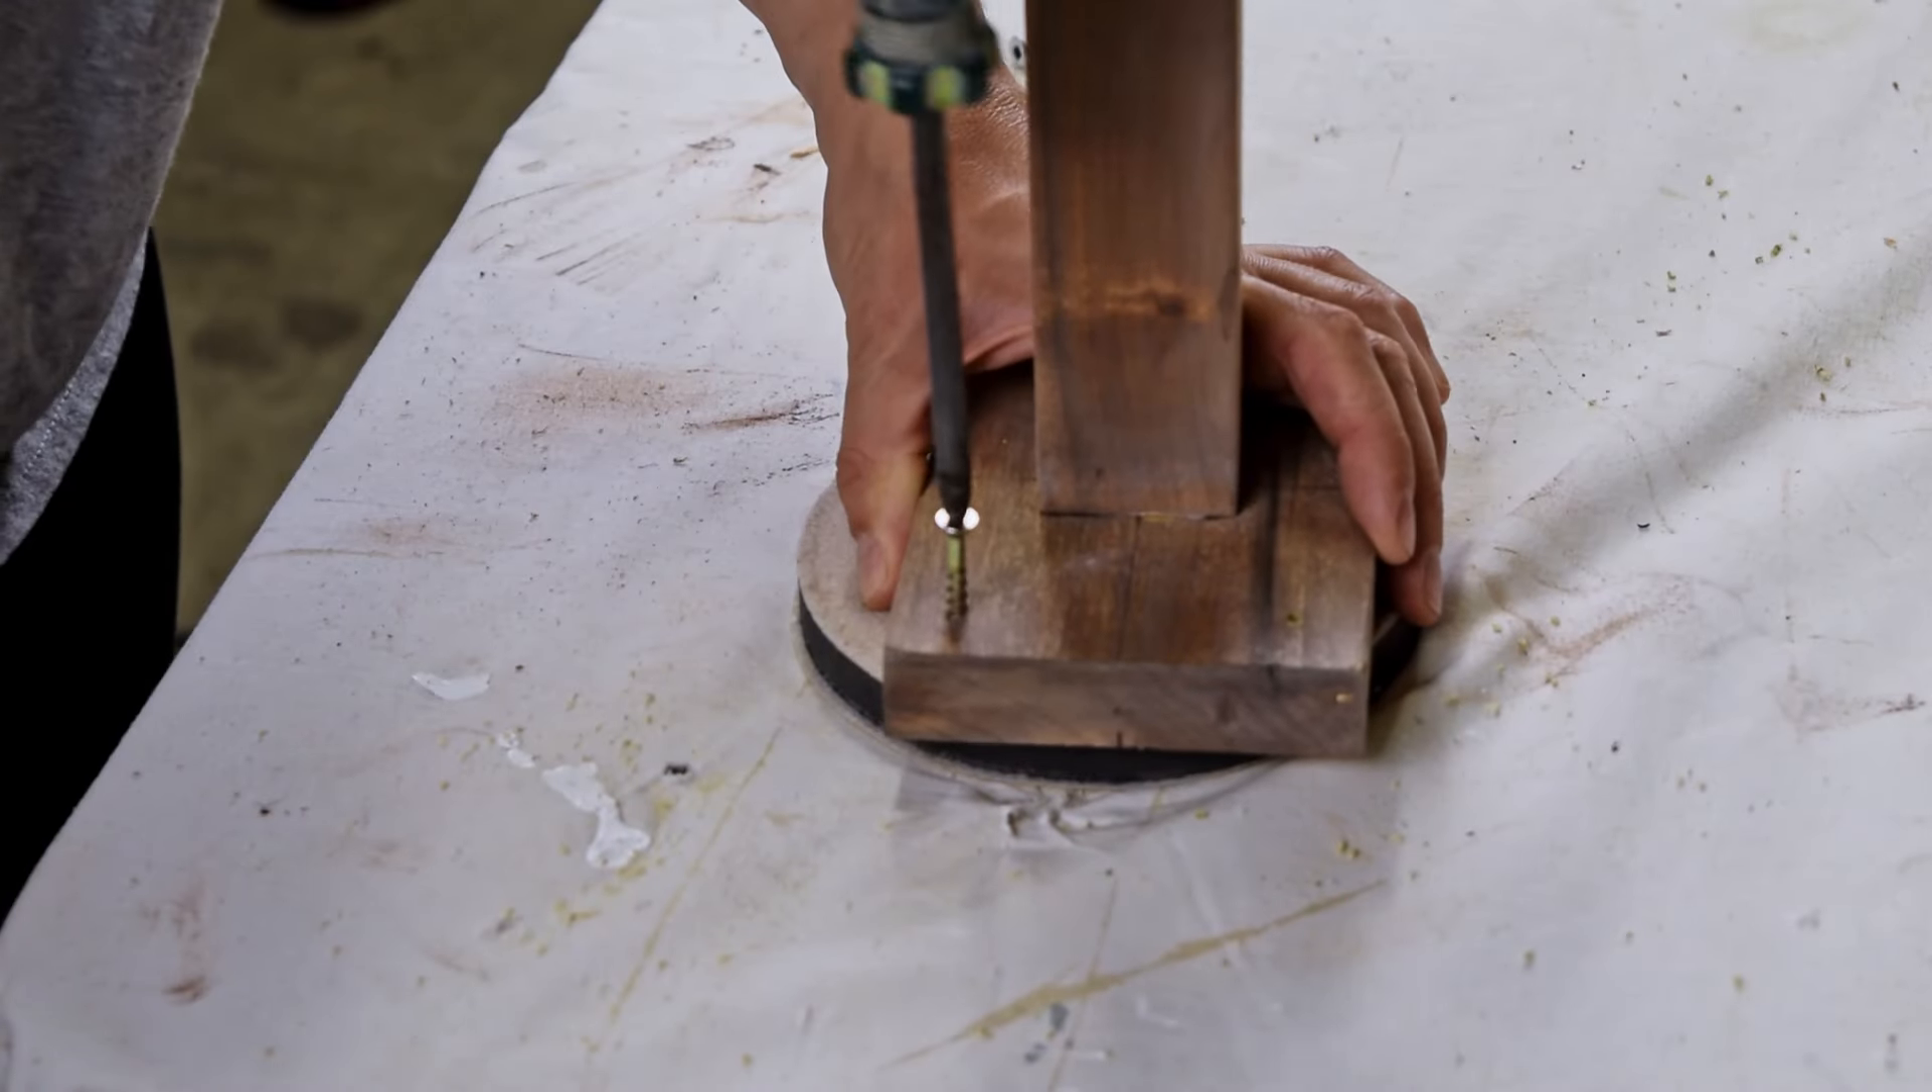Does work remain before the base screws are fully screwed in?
Yes.